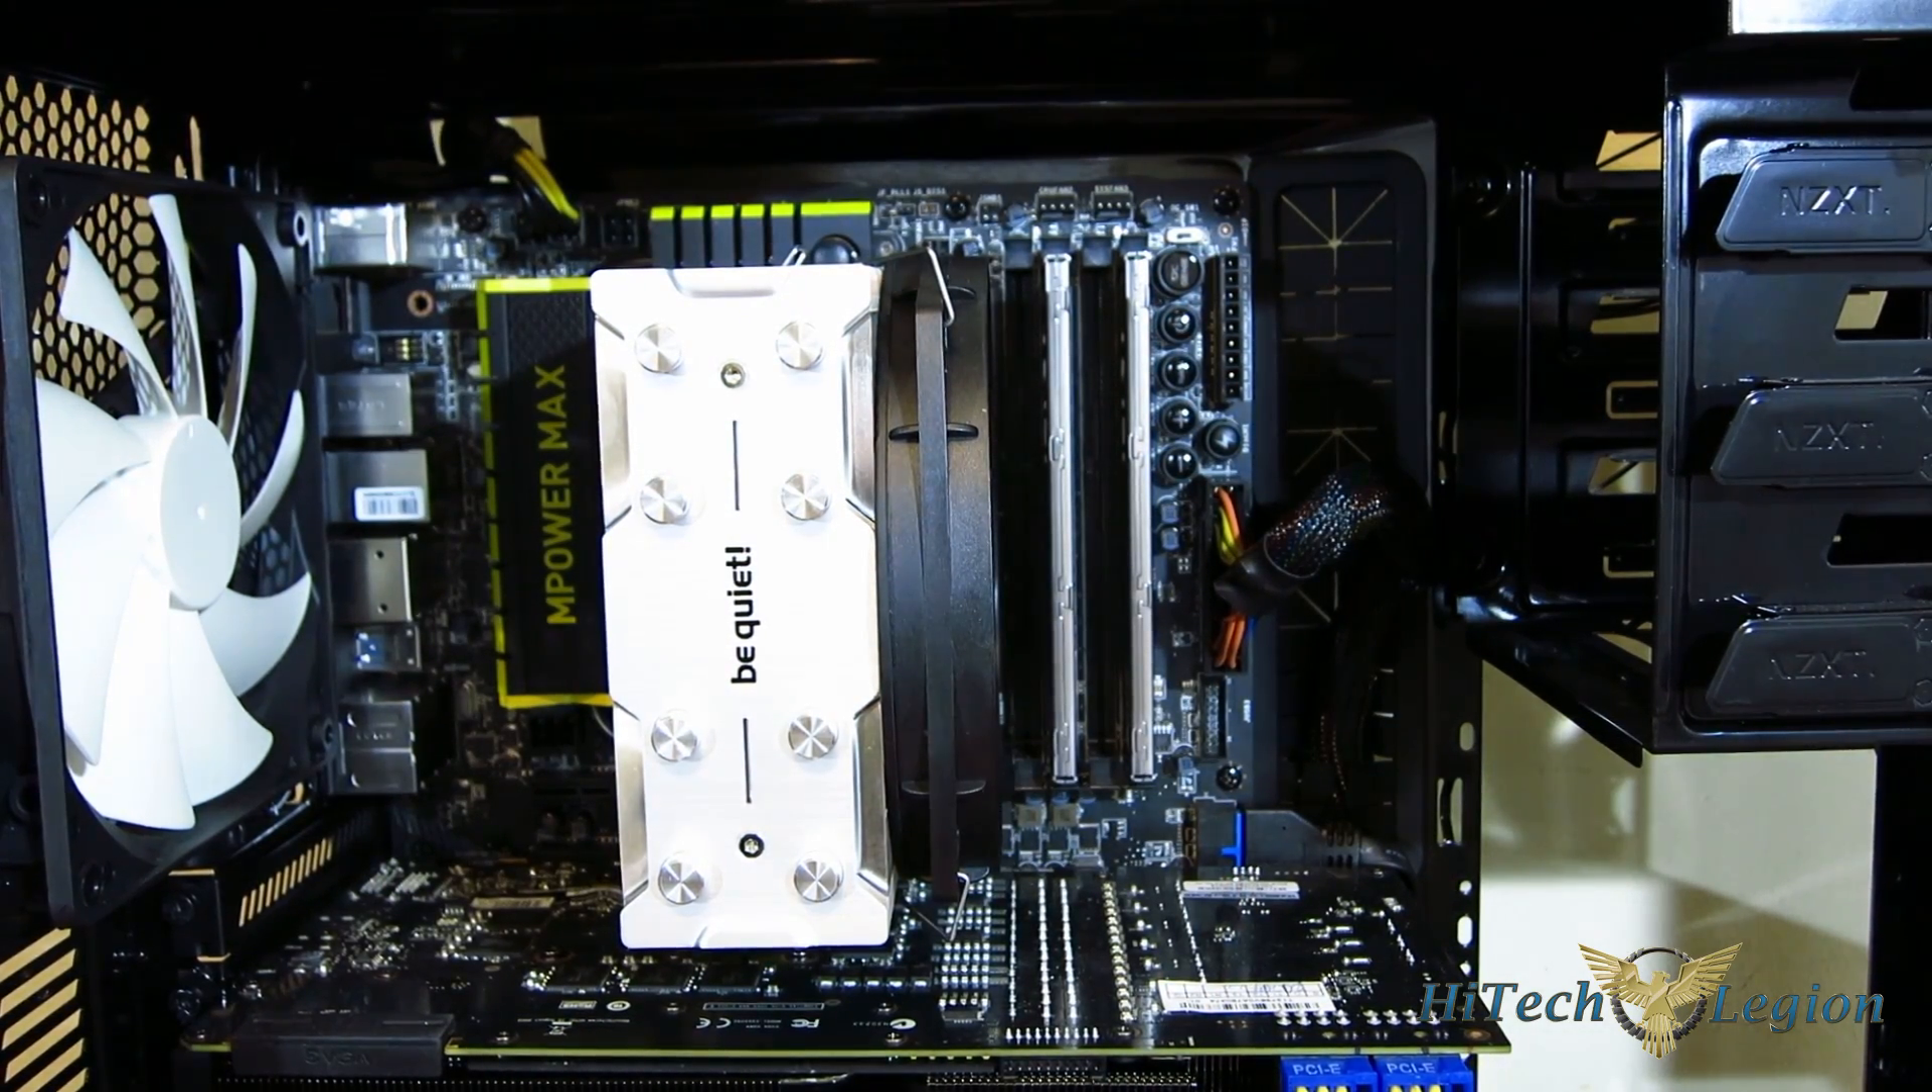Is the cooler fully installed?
Yes.